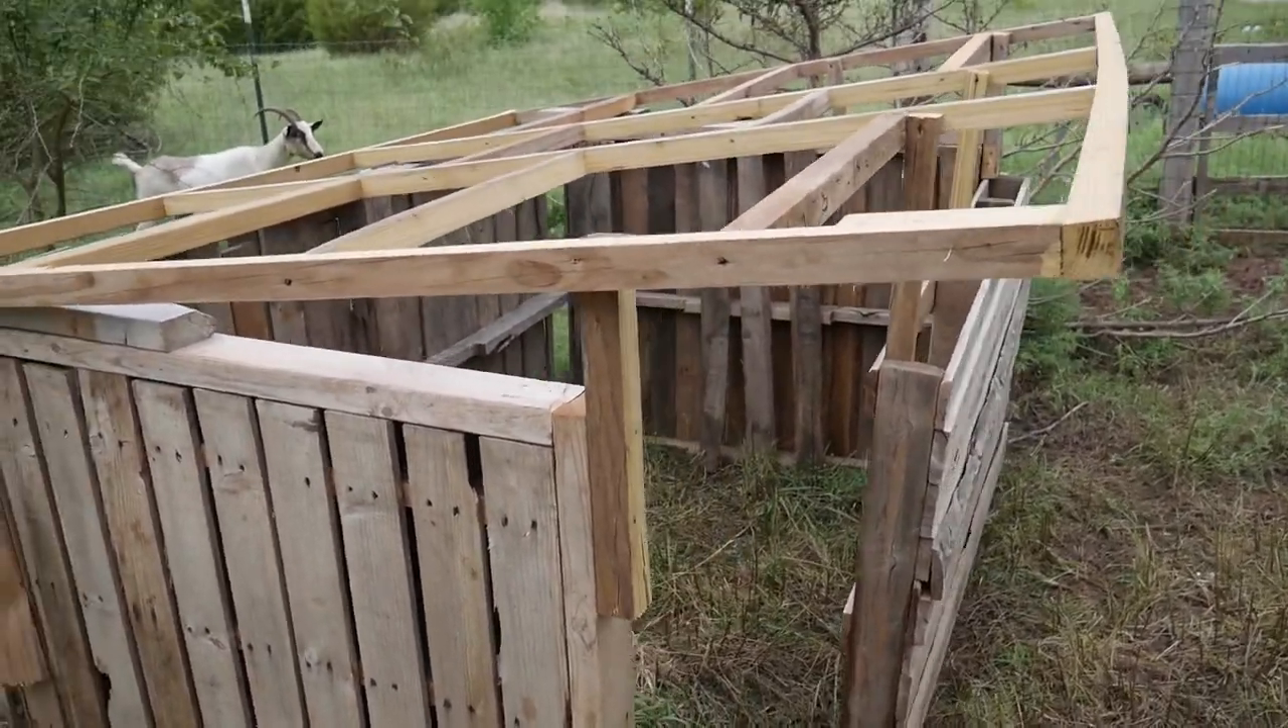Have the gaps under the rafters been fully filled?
No.